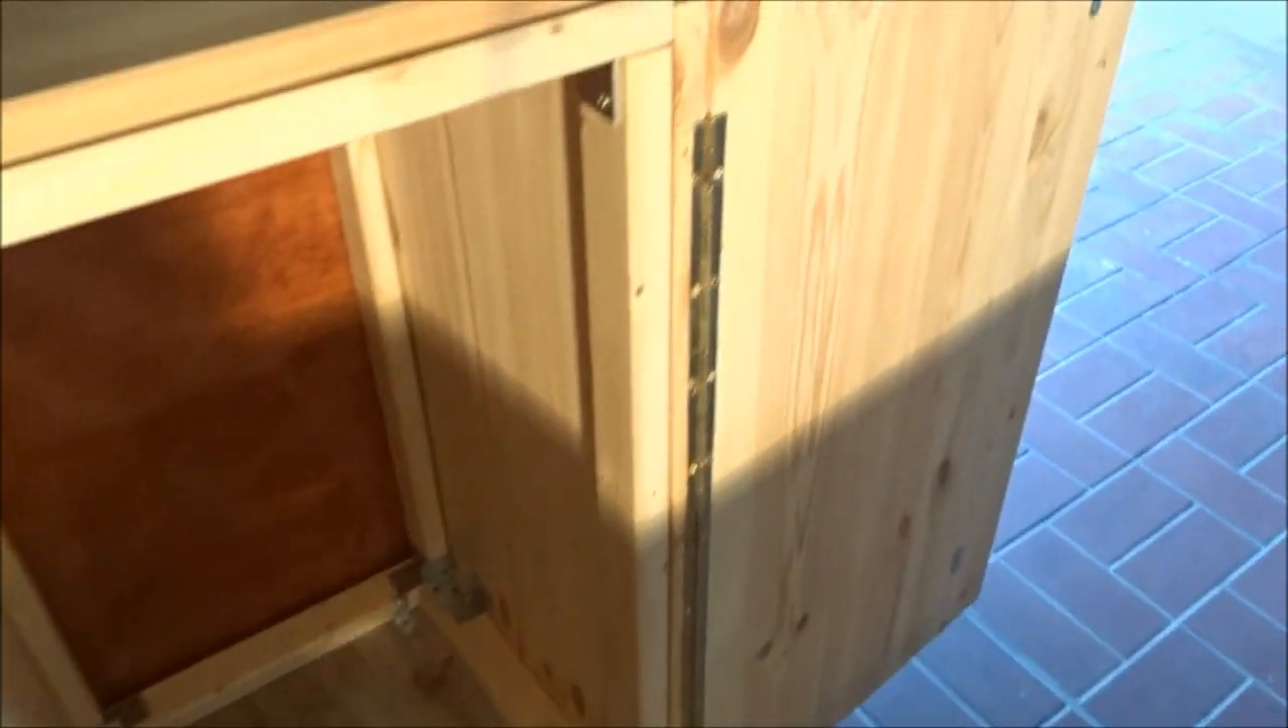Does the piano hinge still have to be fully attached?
No.